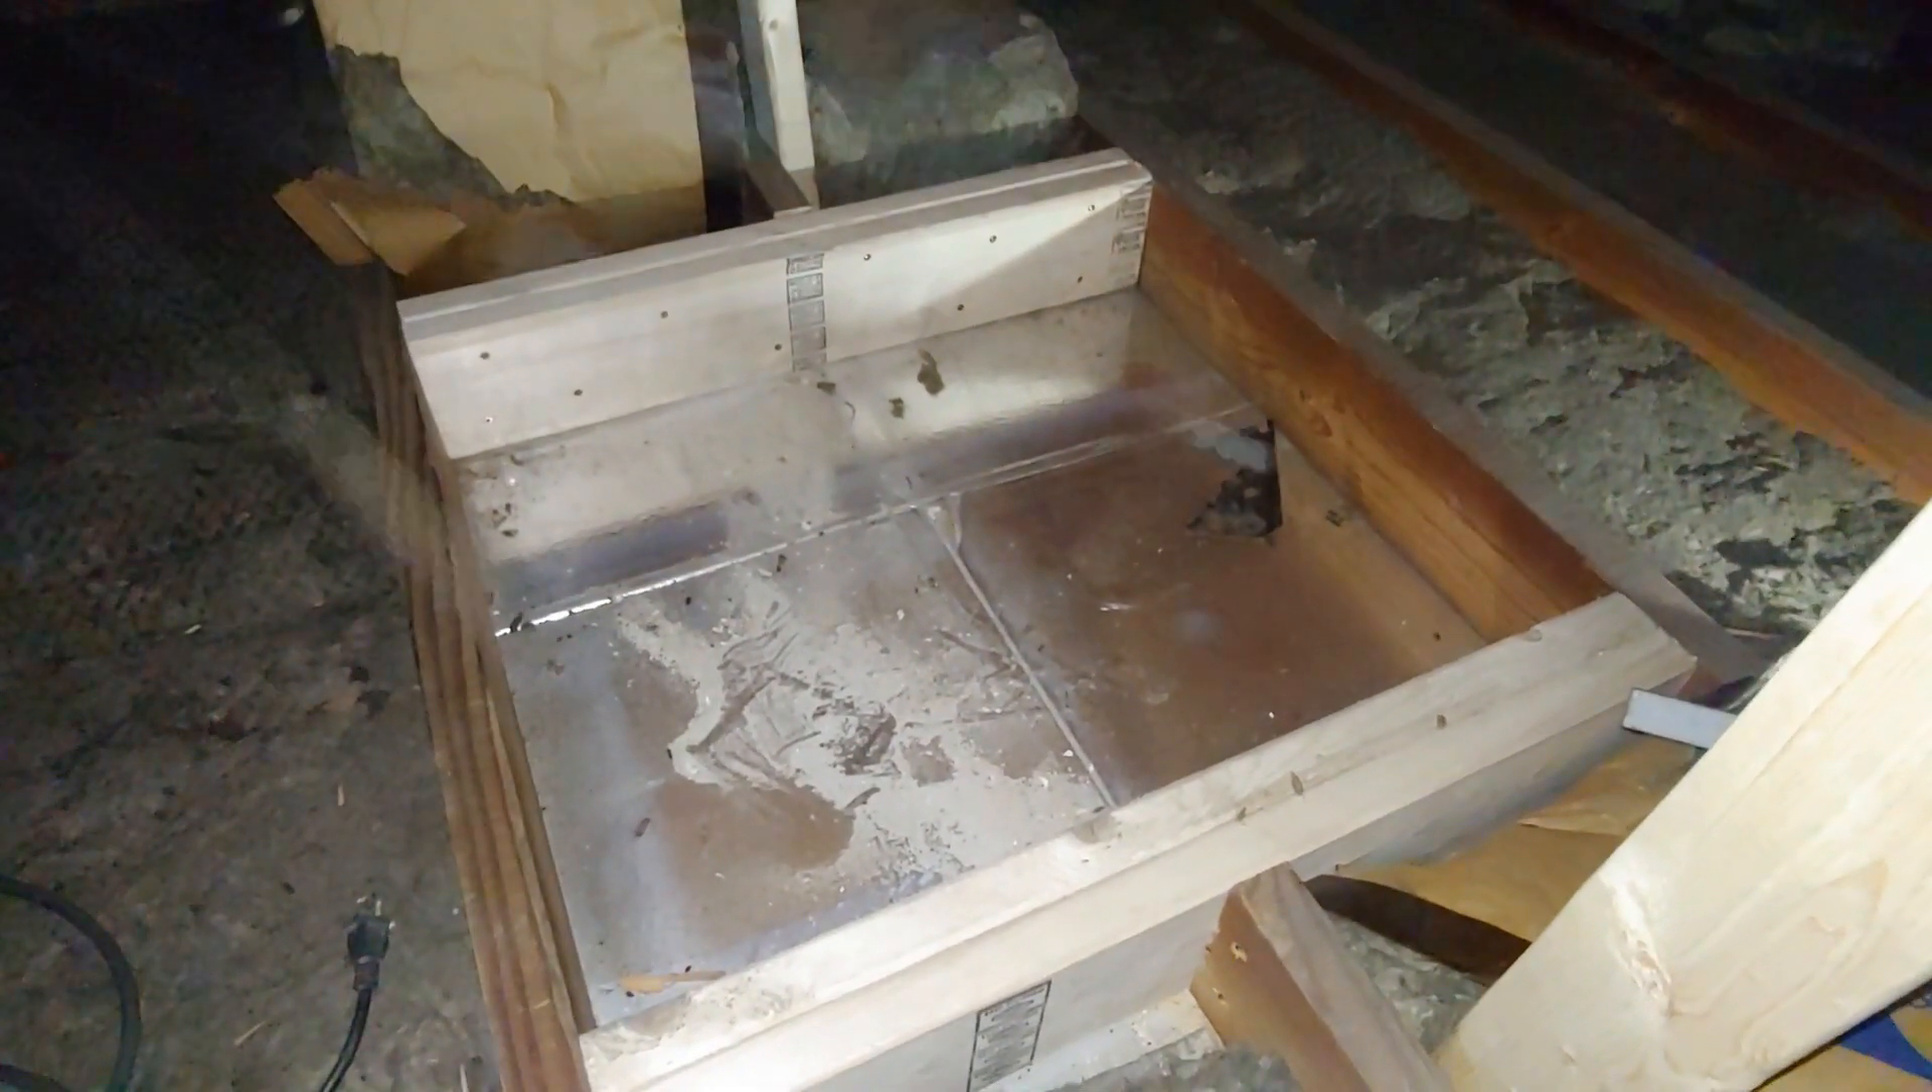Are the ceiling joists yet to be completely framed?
No.